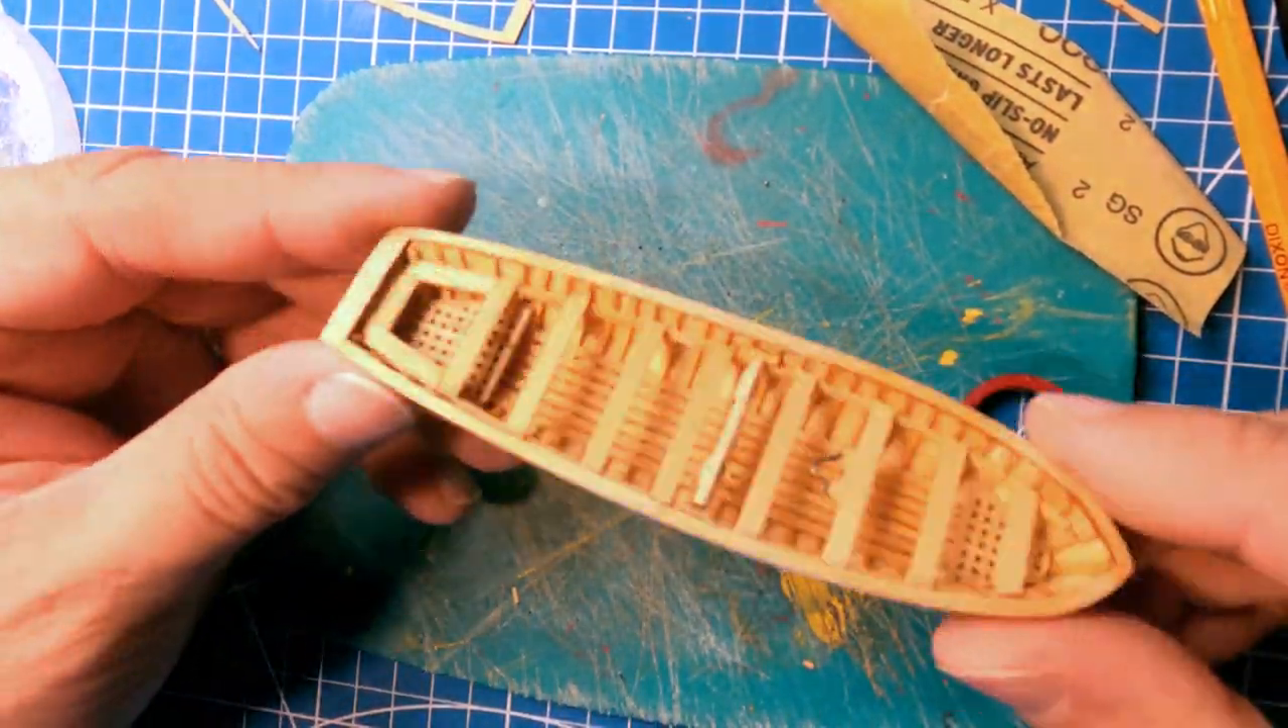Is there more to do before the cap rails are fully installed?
No.